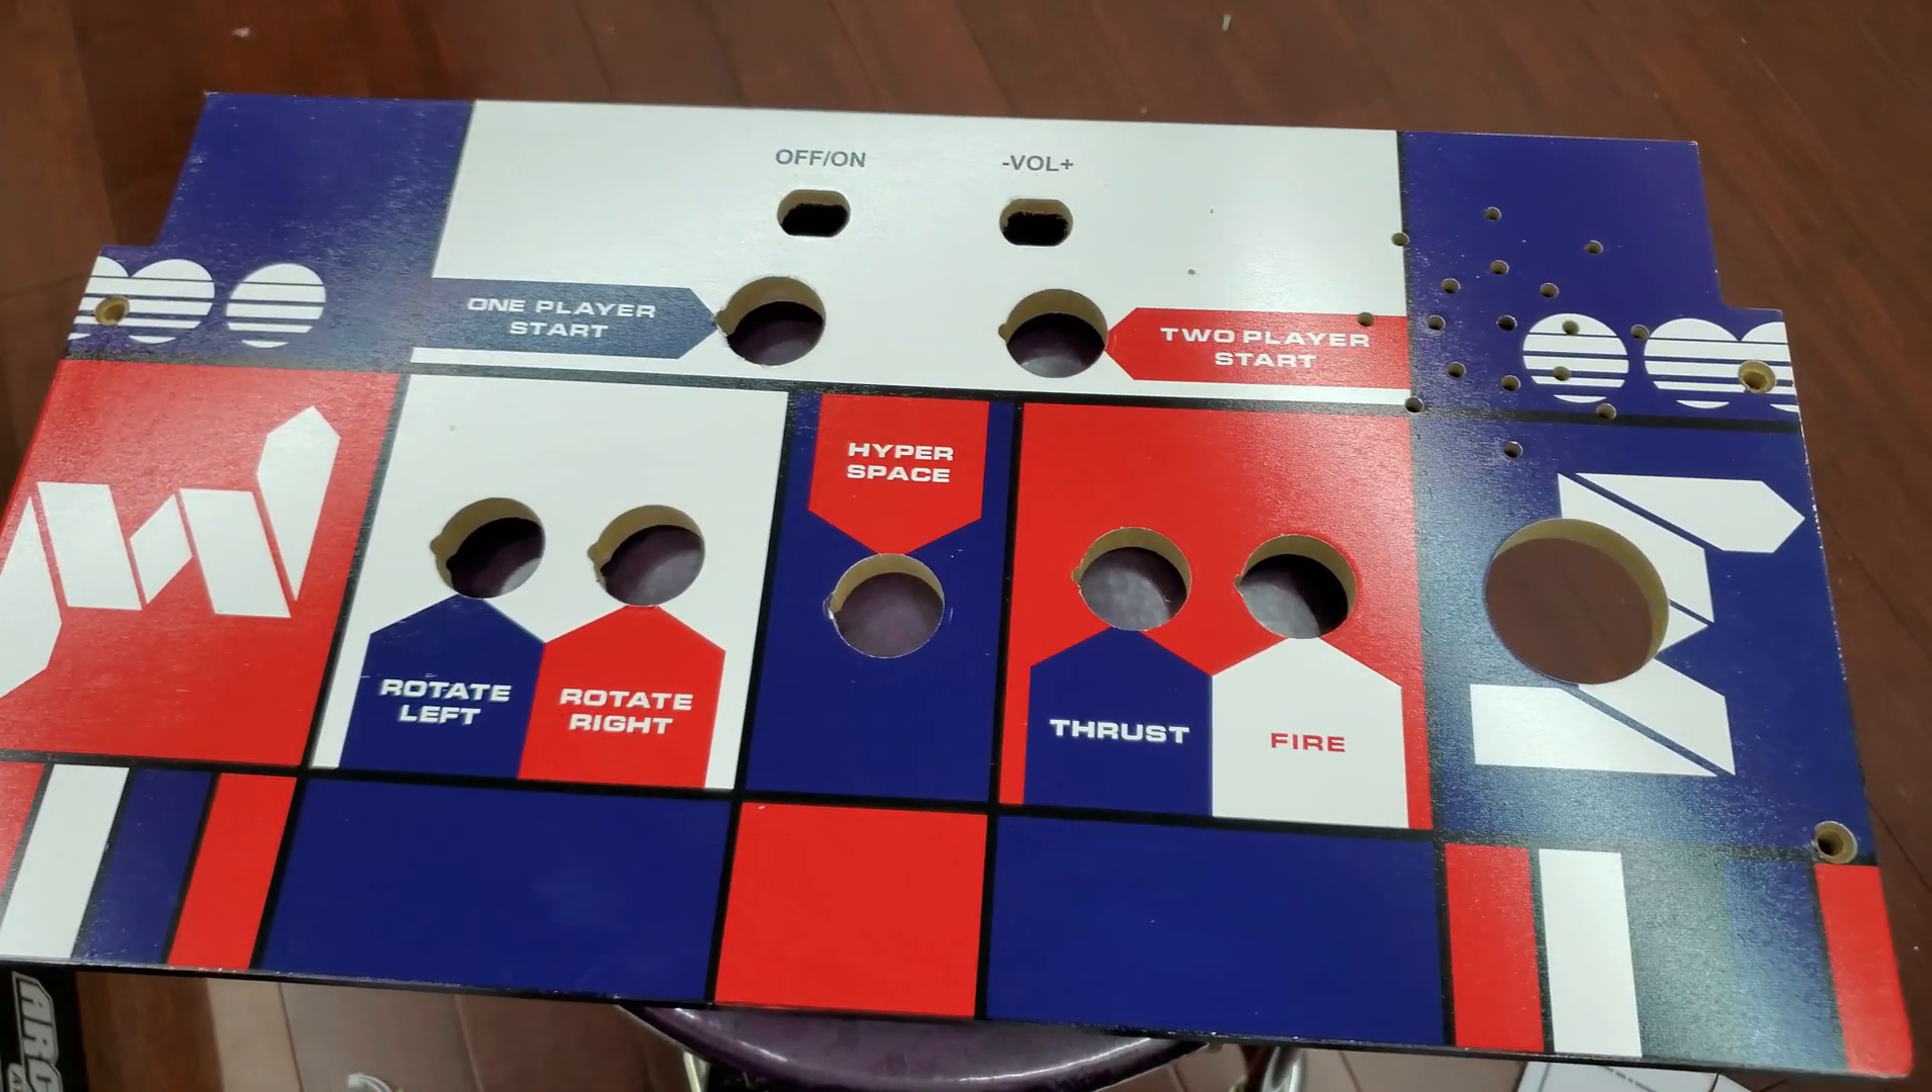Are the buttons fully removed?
Yes.